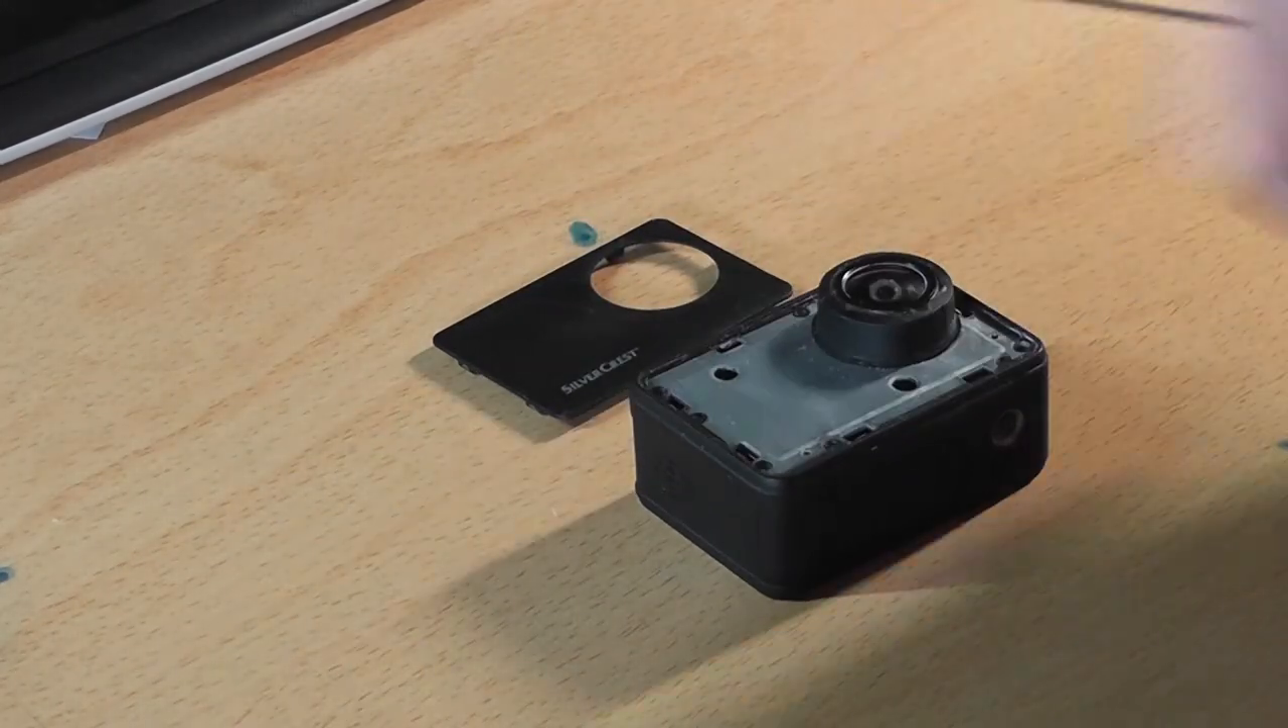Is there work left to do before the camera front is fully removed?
No.